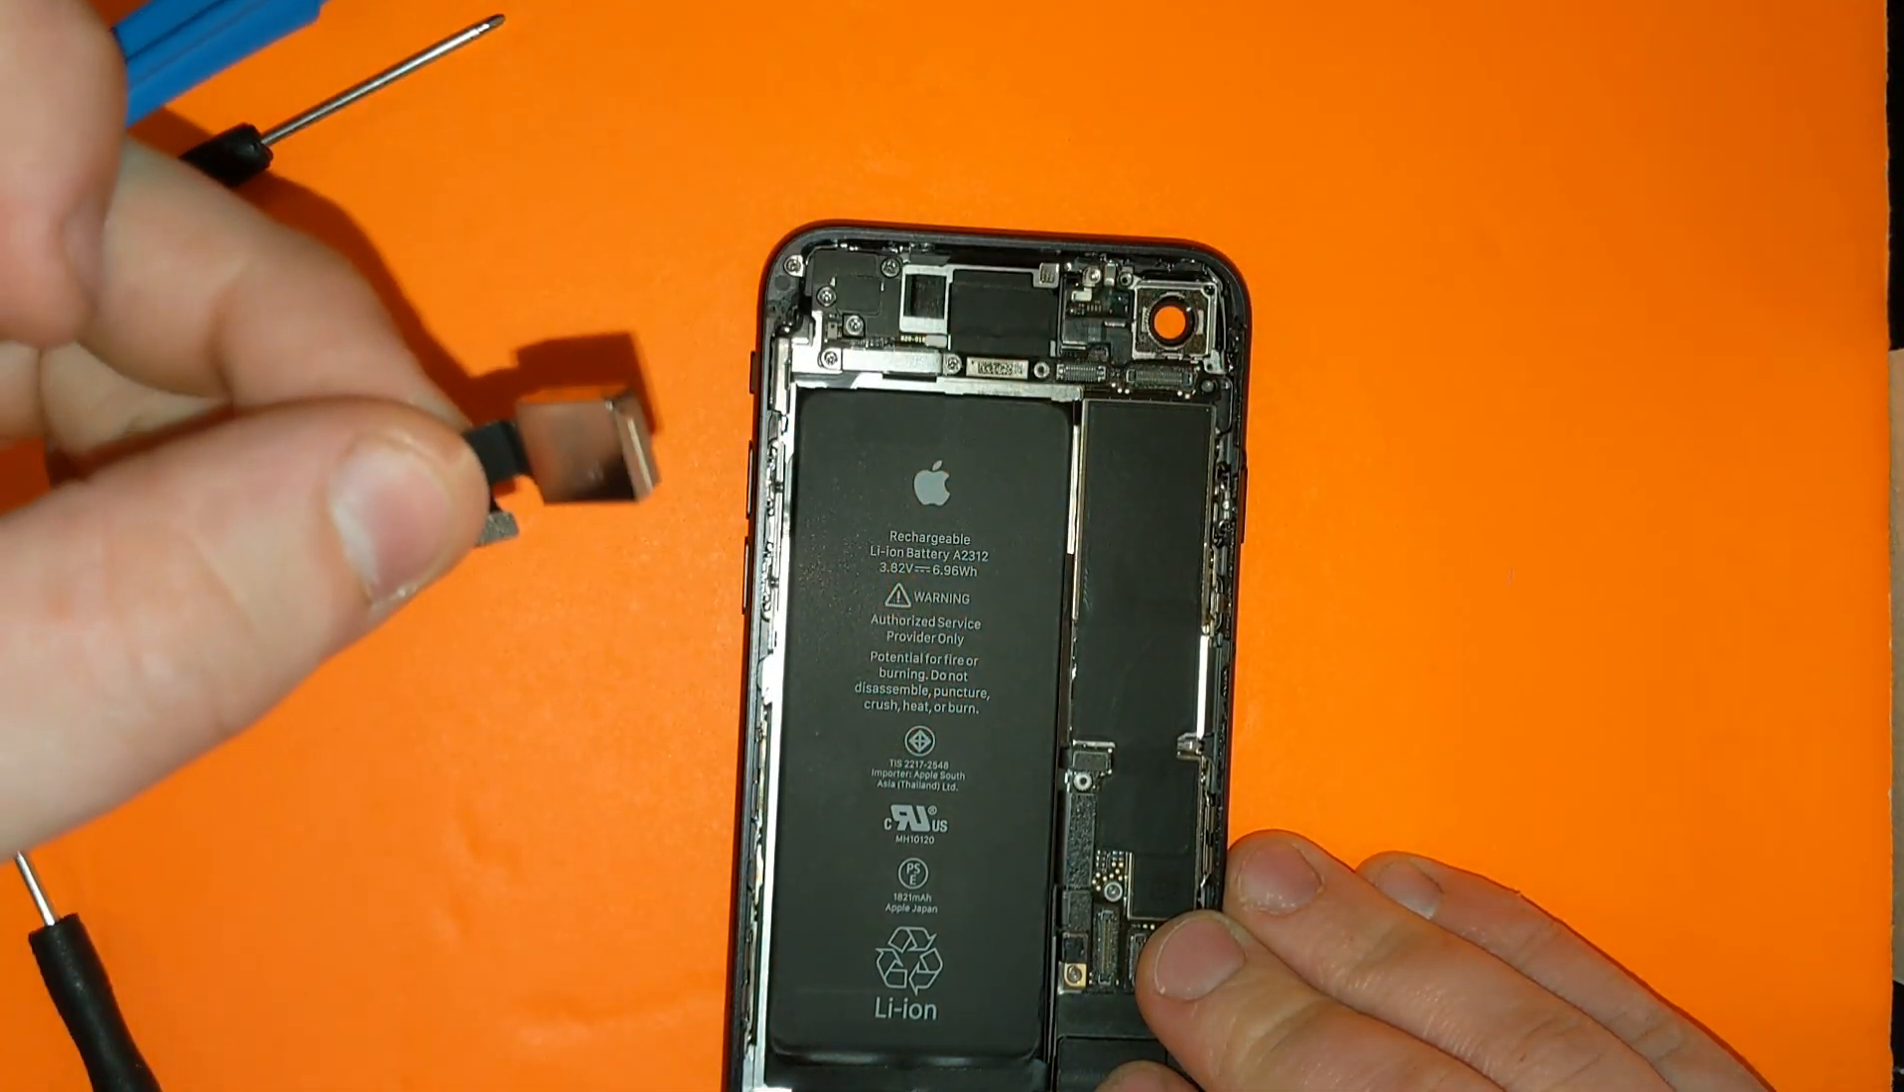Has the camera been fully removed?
Yes.